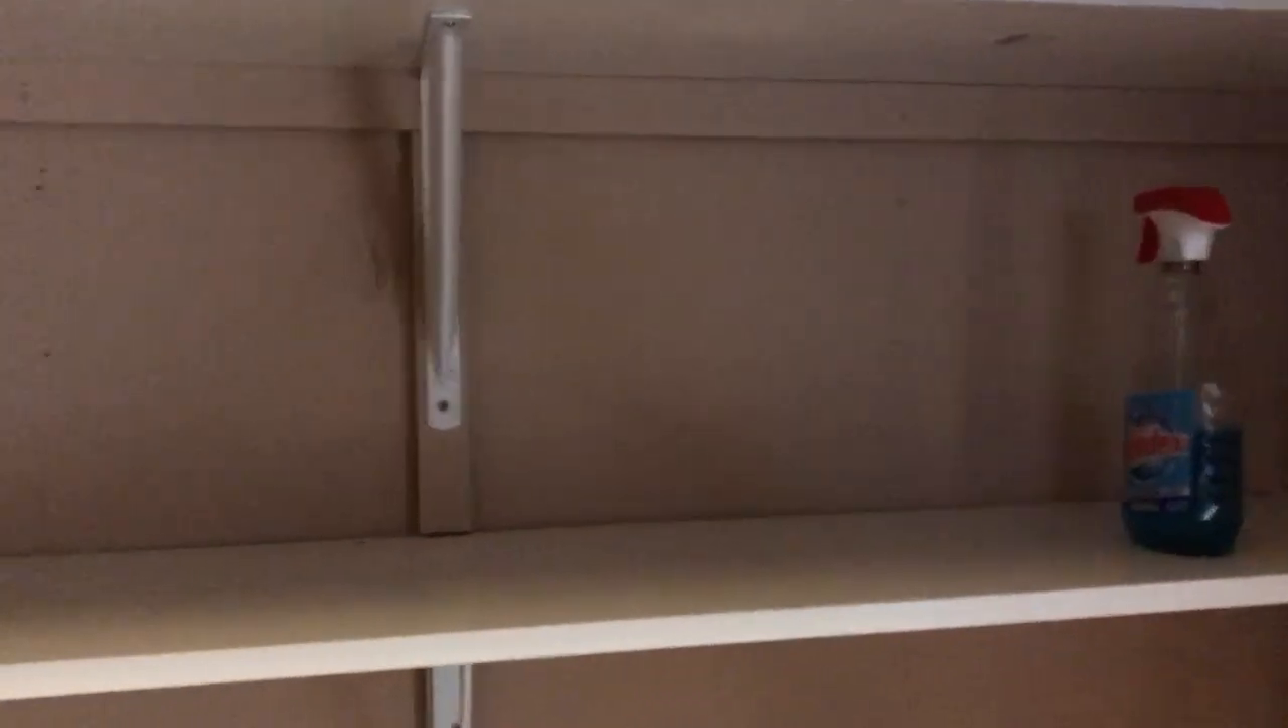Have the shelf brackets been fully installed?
Yes.